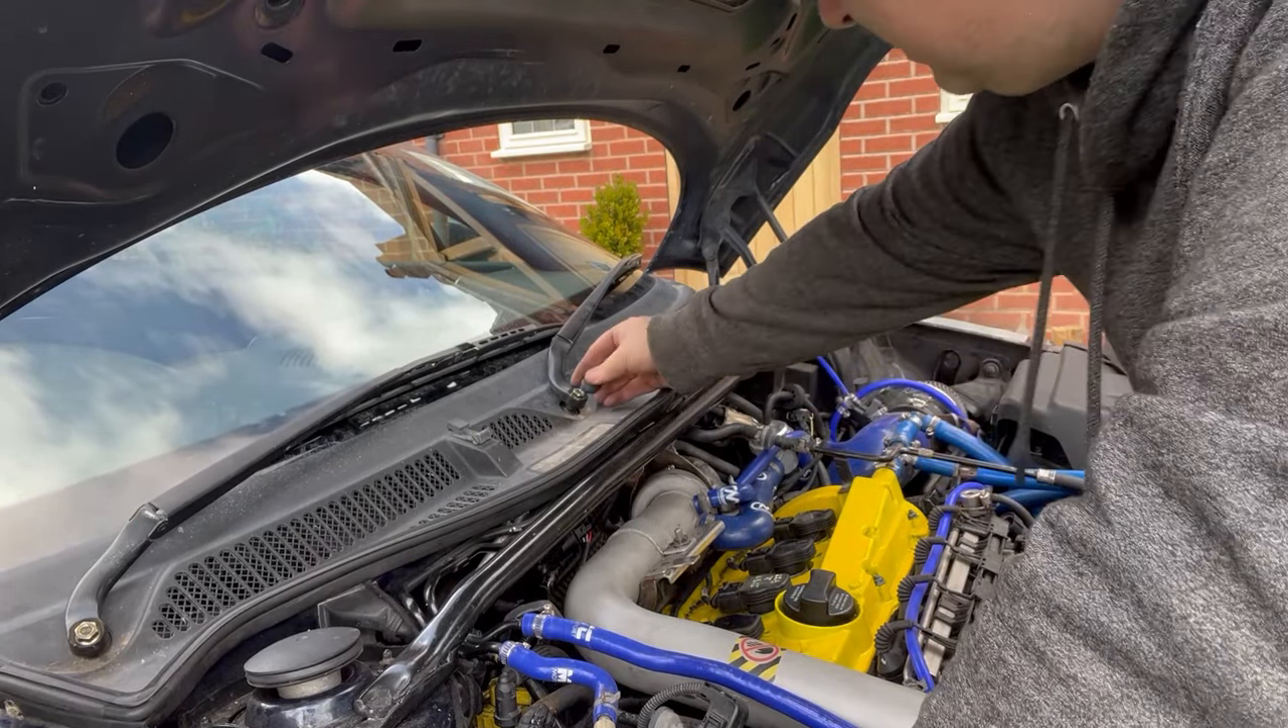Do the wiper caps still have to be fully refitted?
Yes.